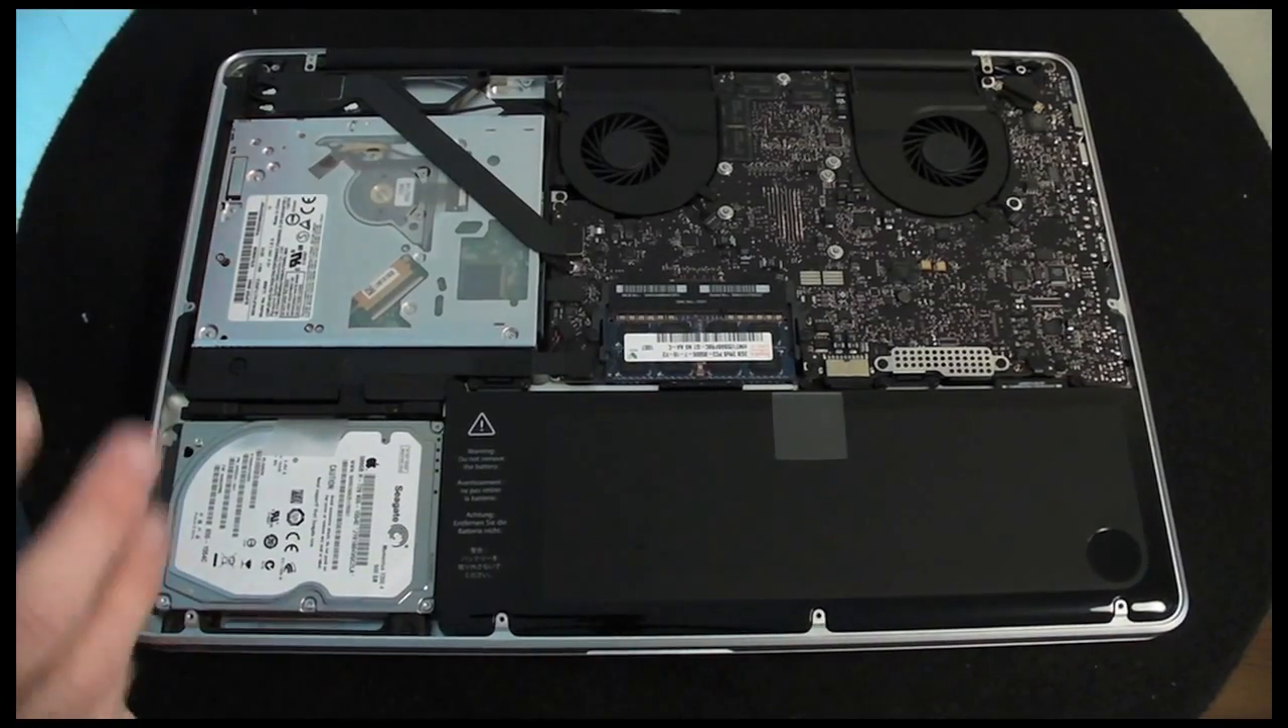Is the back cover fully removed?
Yes.